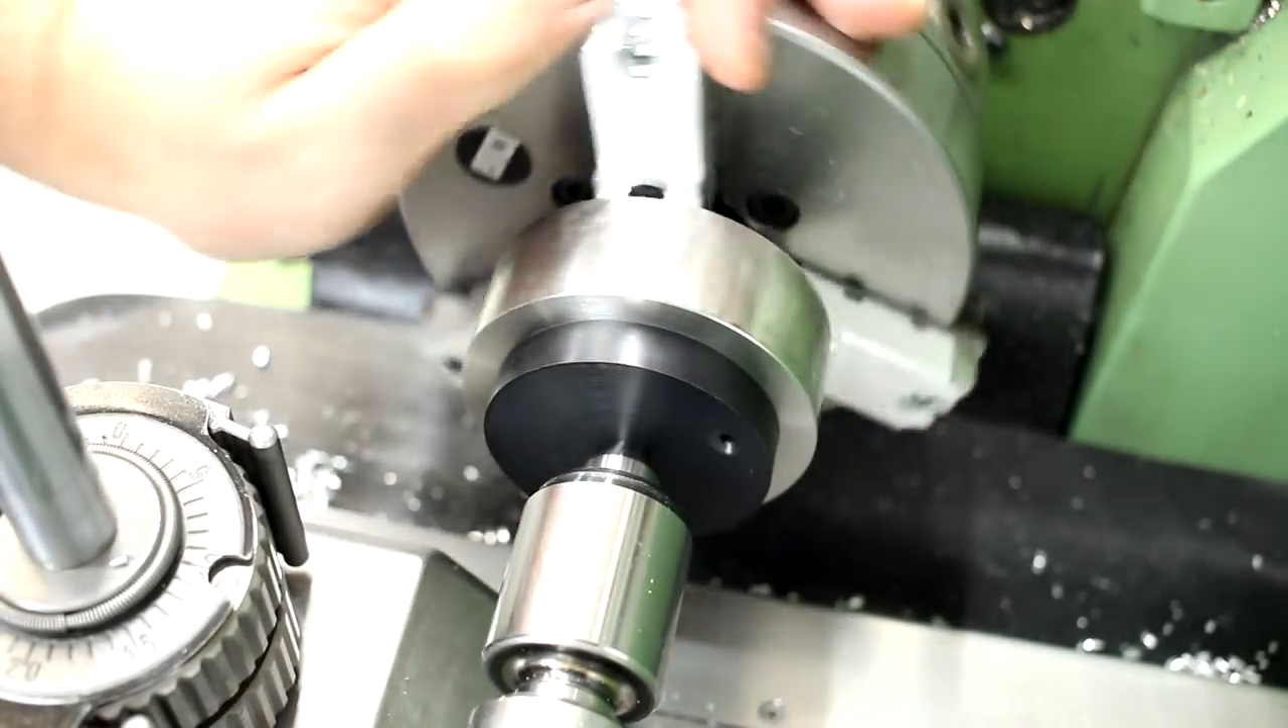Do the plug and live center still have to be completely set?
No.